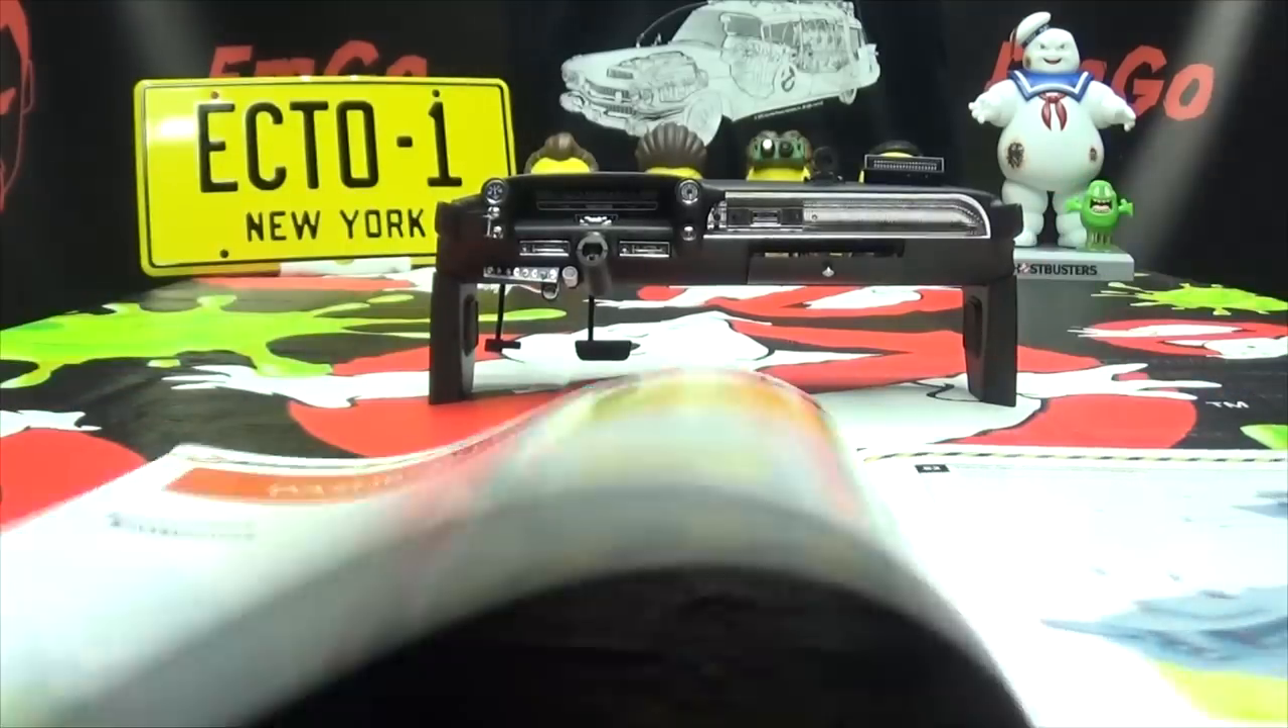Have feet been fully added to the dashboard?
Yes.